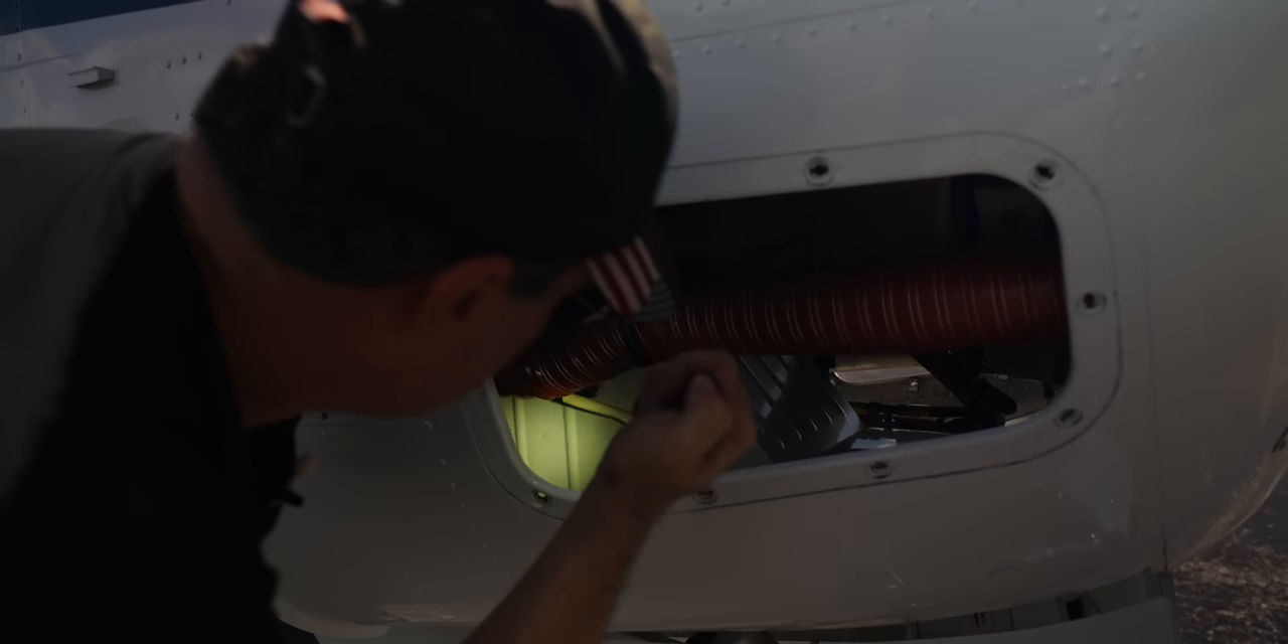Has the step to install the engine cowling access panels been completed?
No.